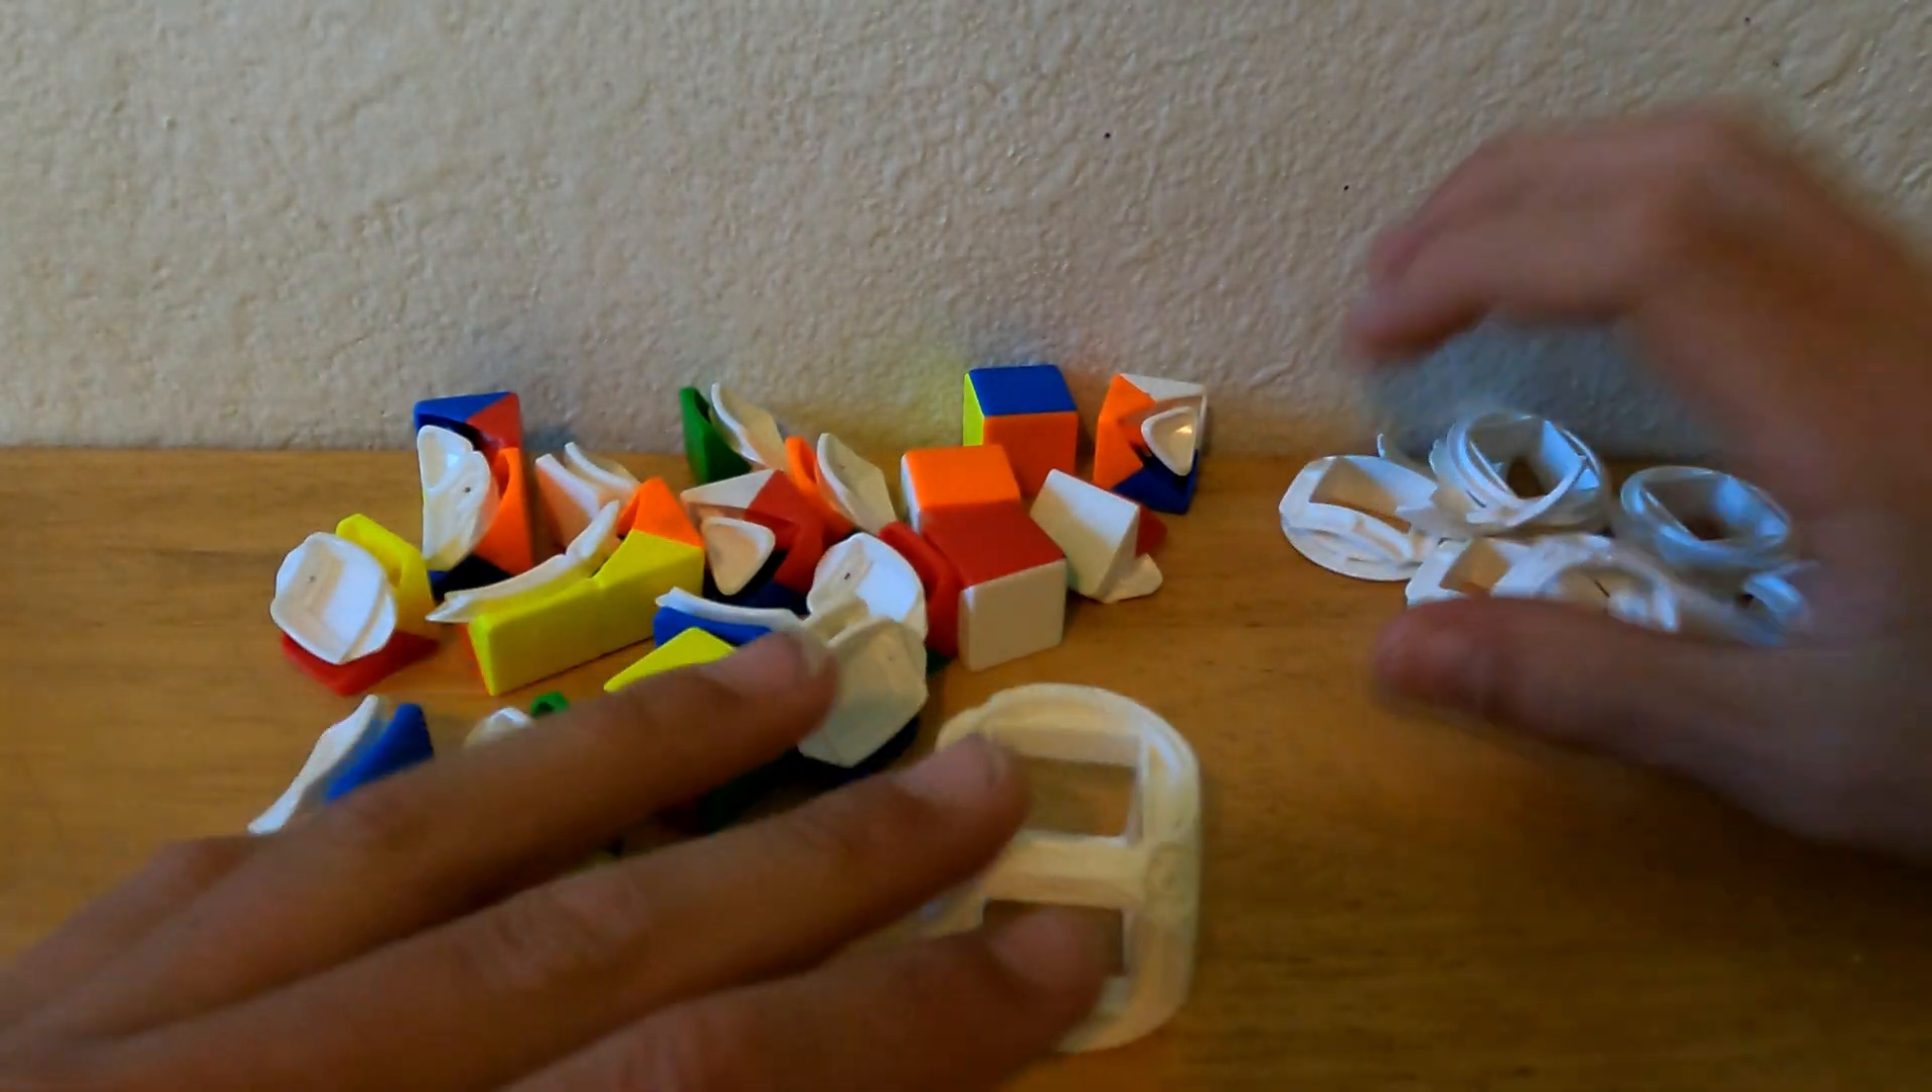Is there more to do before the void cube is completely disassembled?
No.